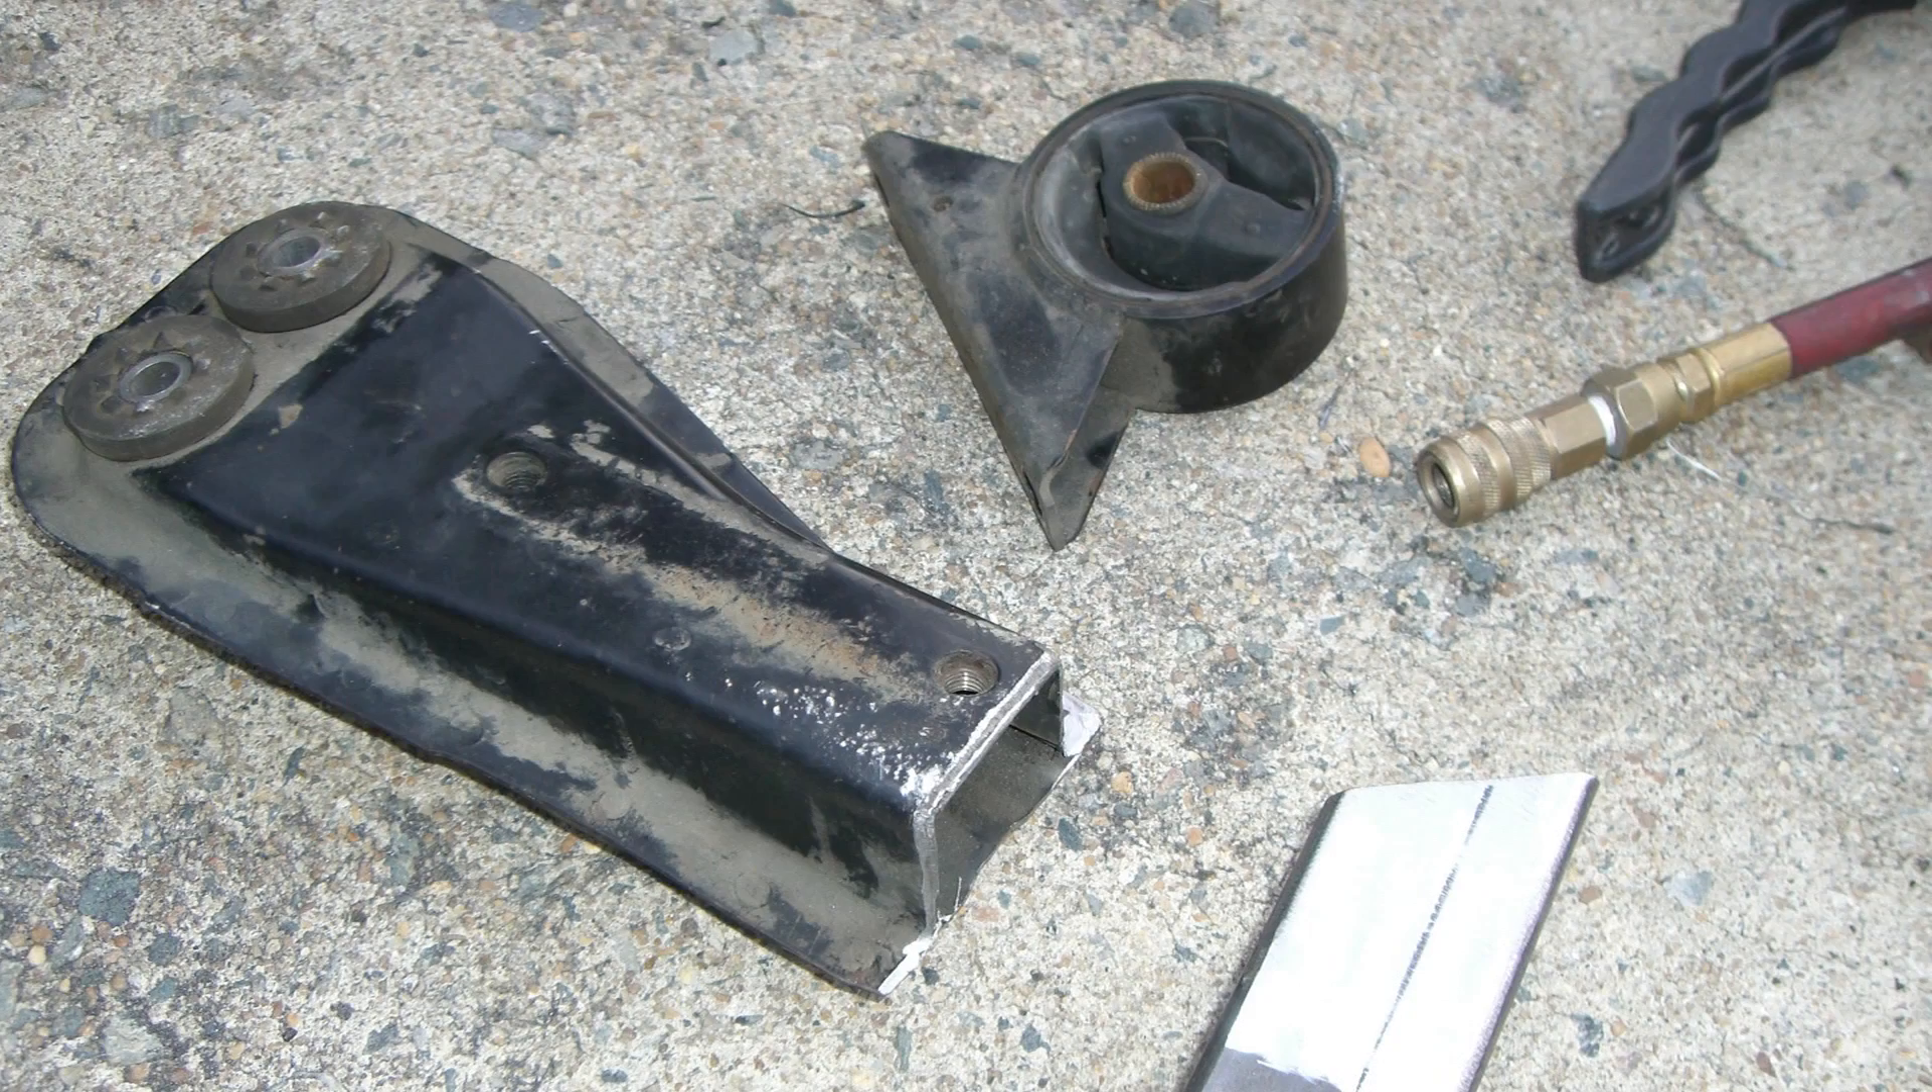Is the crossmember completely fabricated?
No.